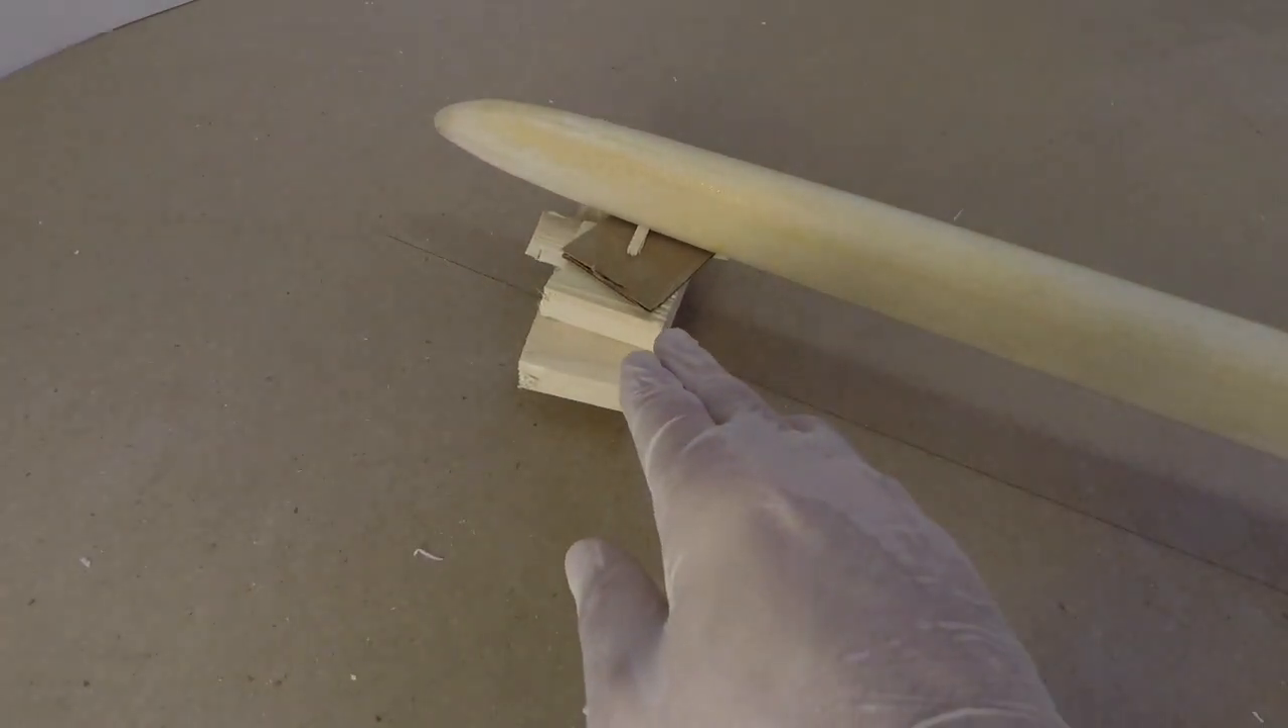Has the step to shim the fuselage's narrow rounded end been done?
Yes.